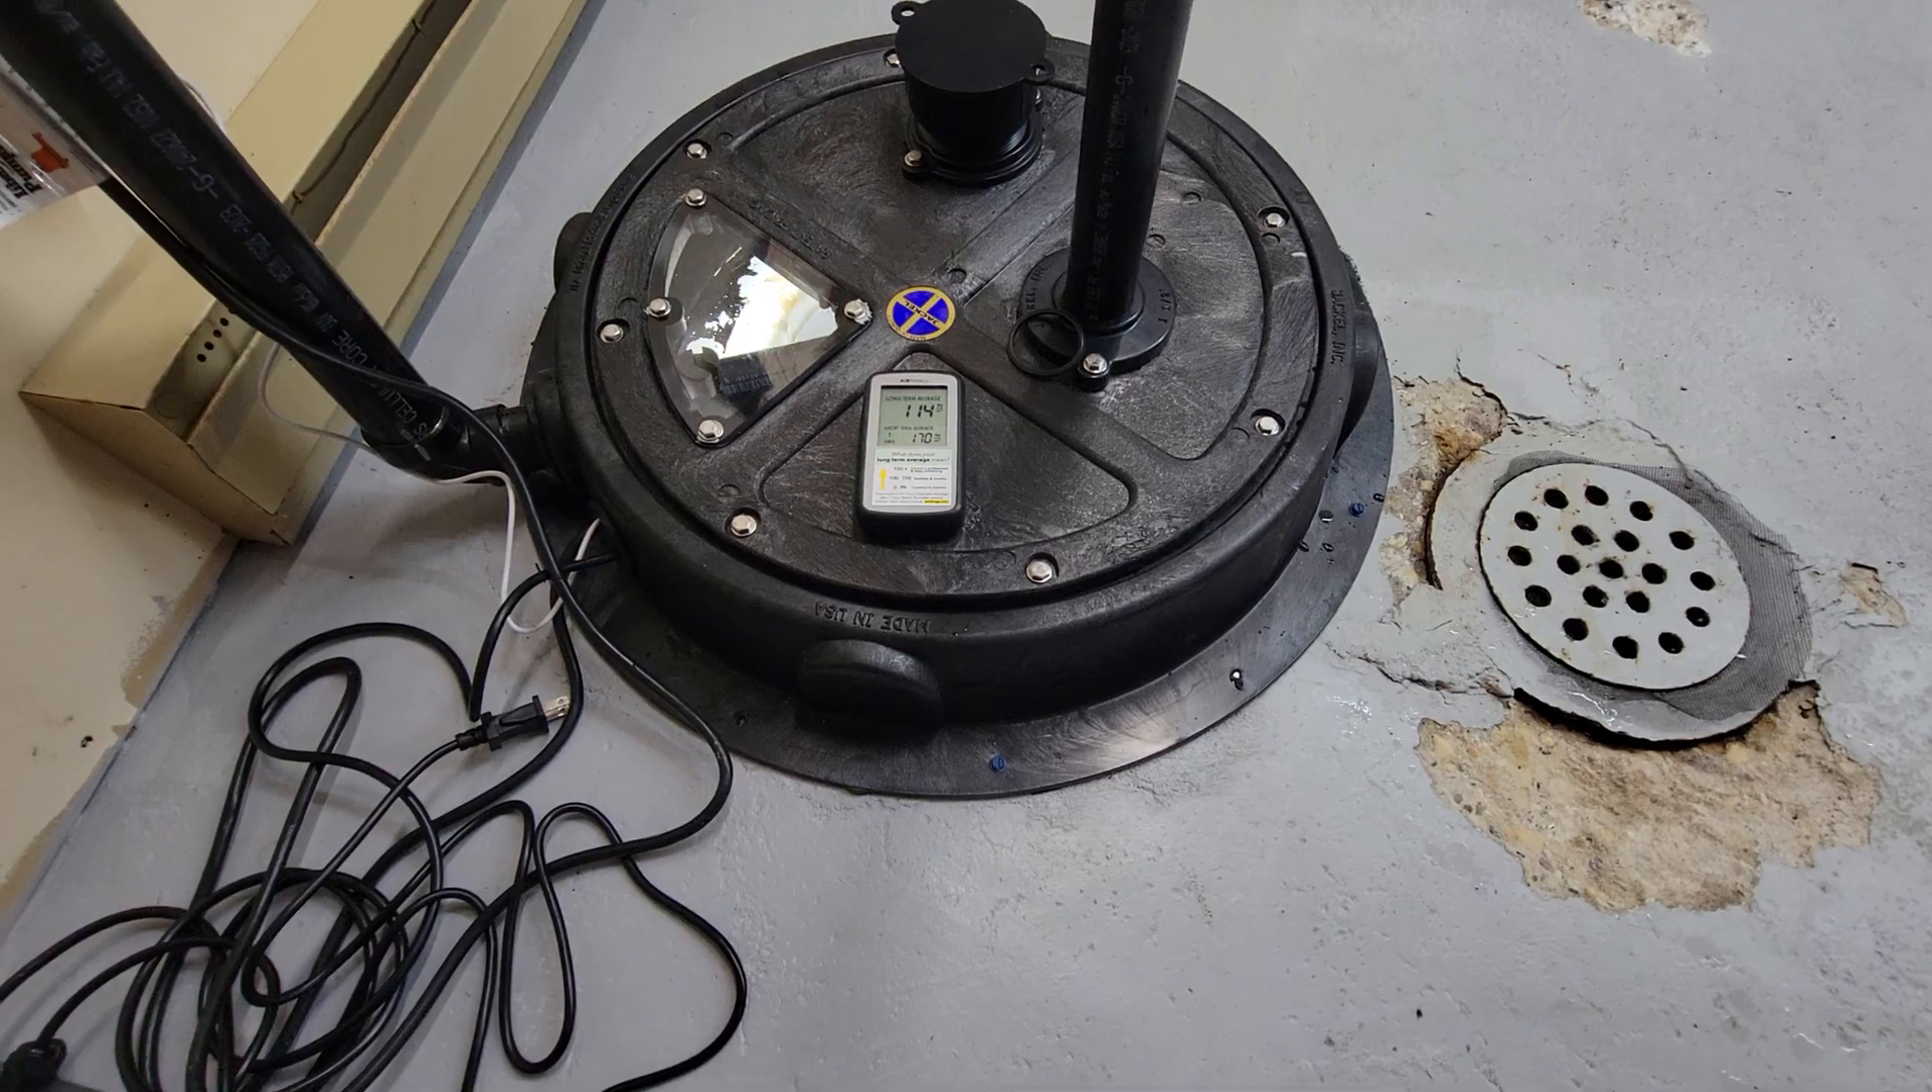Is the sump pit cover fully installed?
Yes.